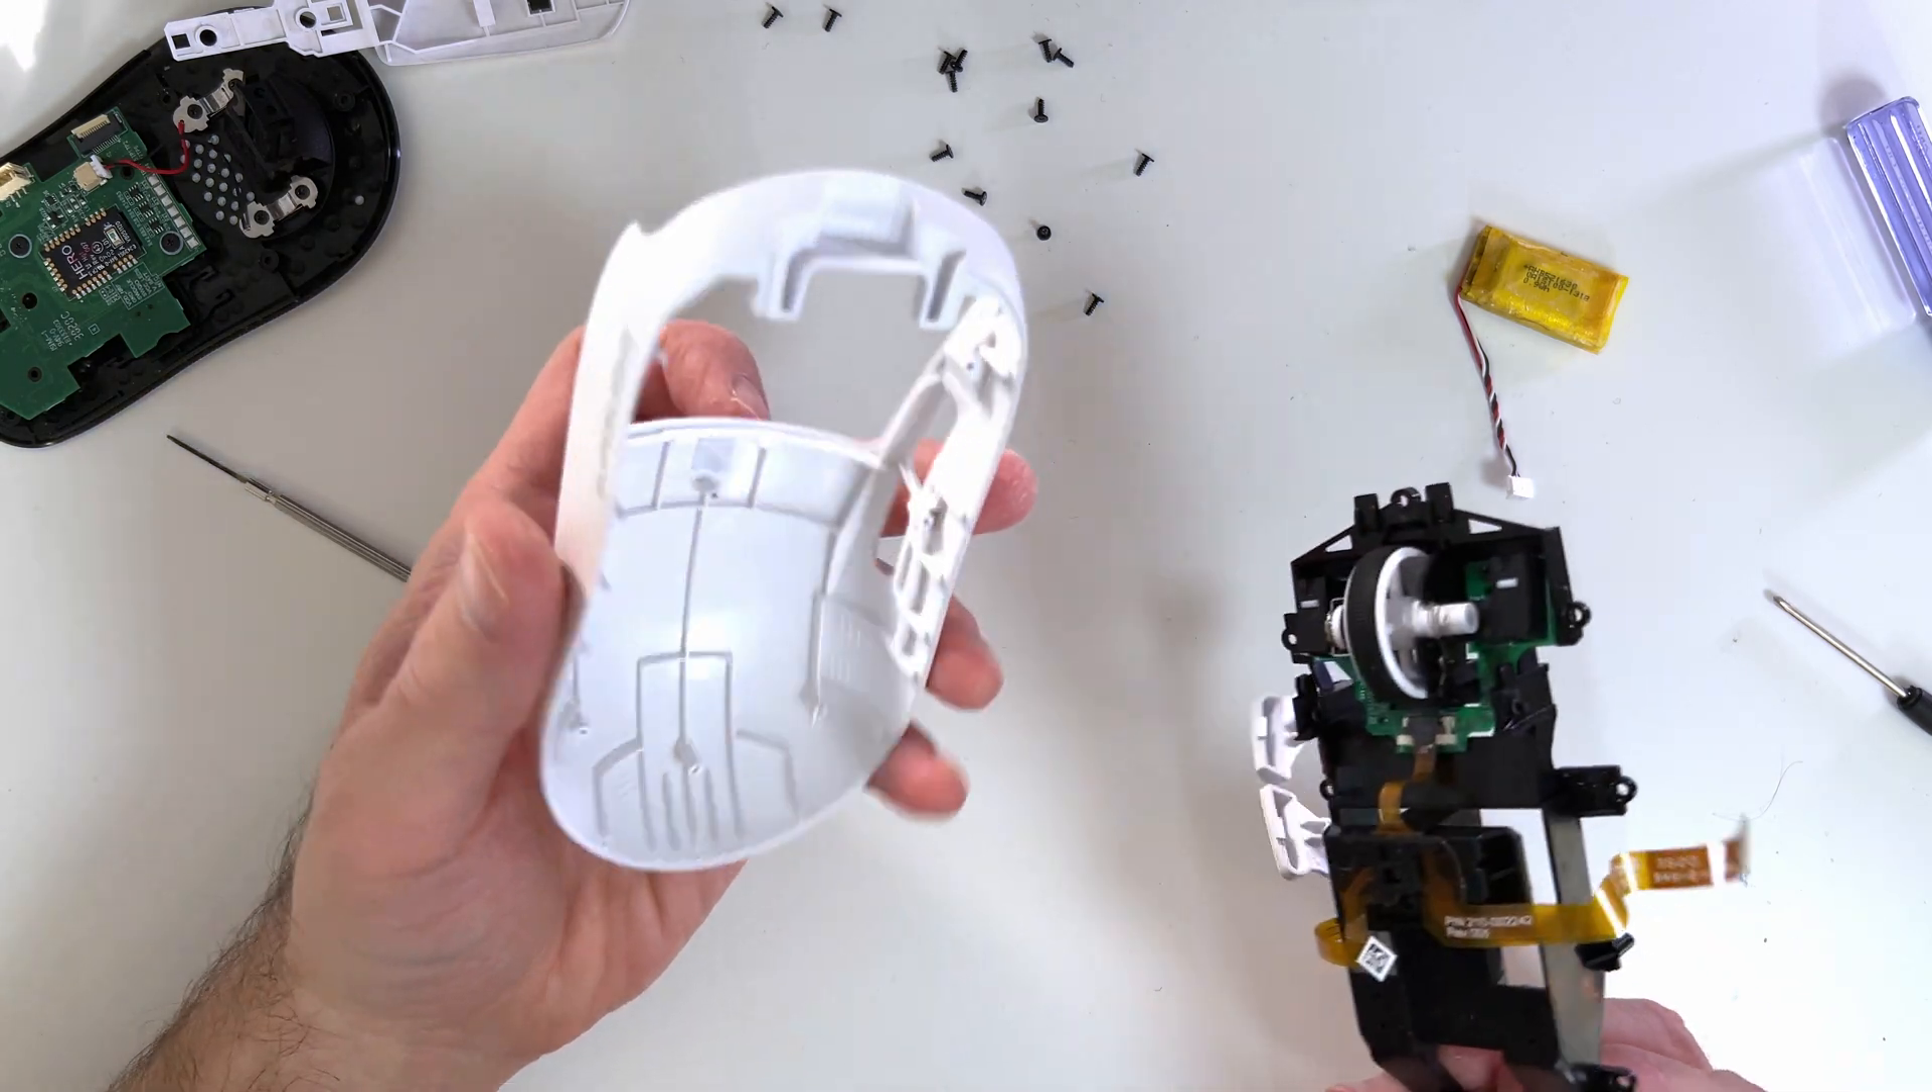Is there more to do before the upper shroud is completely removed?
No.